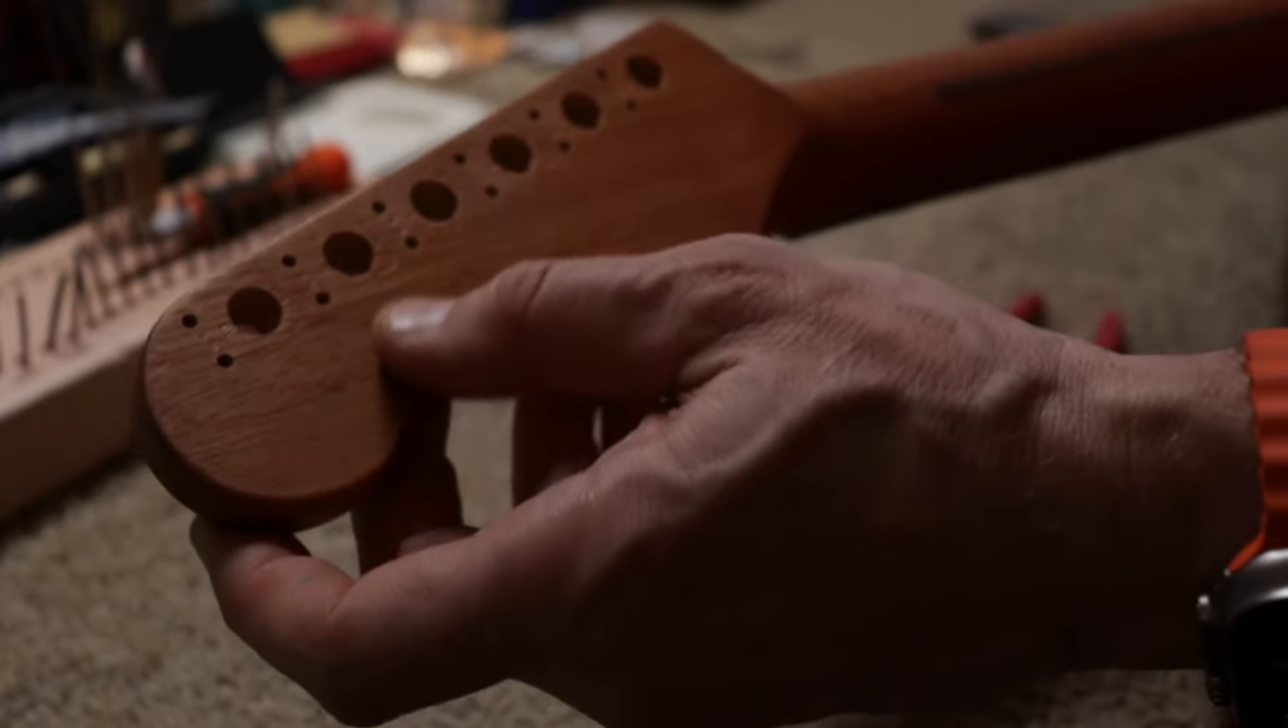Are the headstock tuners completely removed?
Yes.